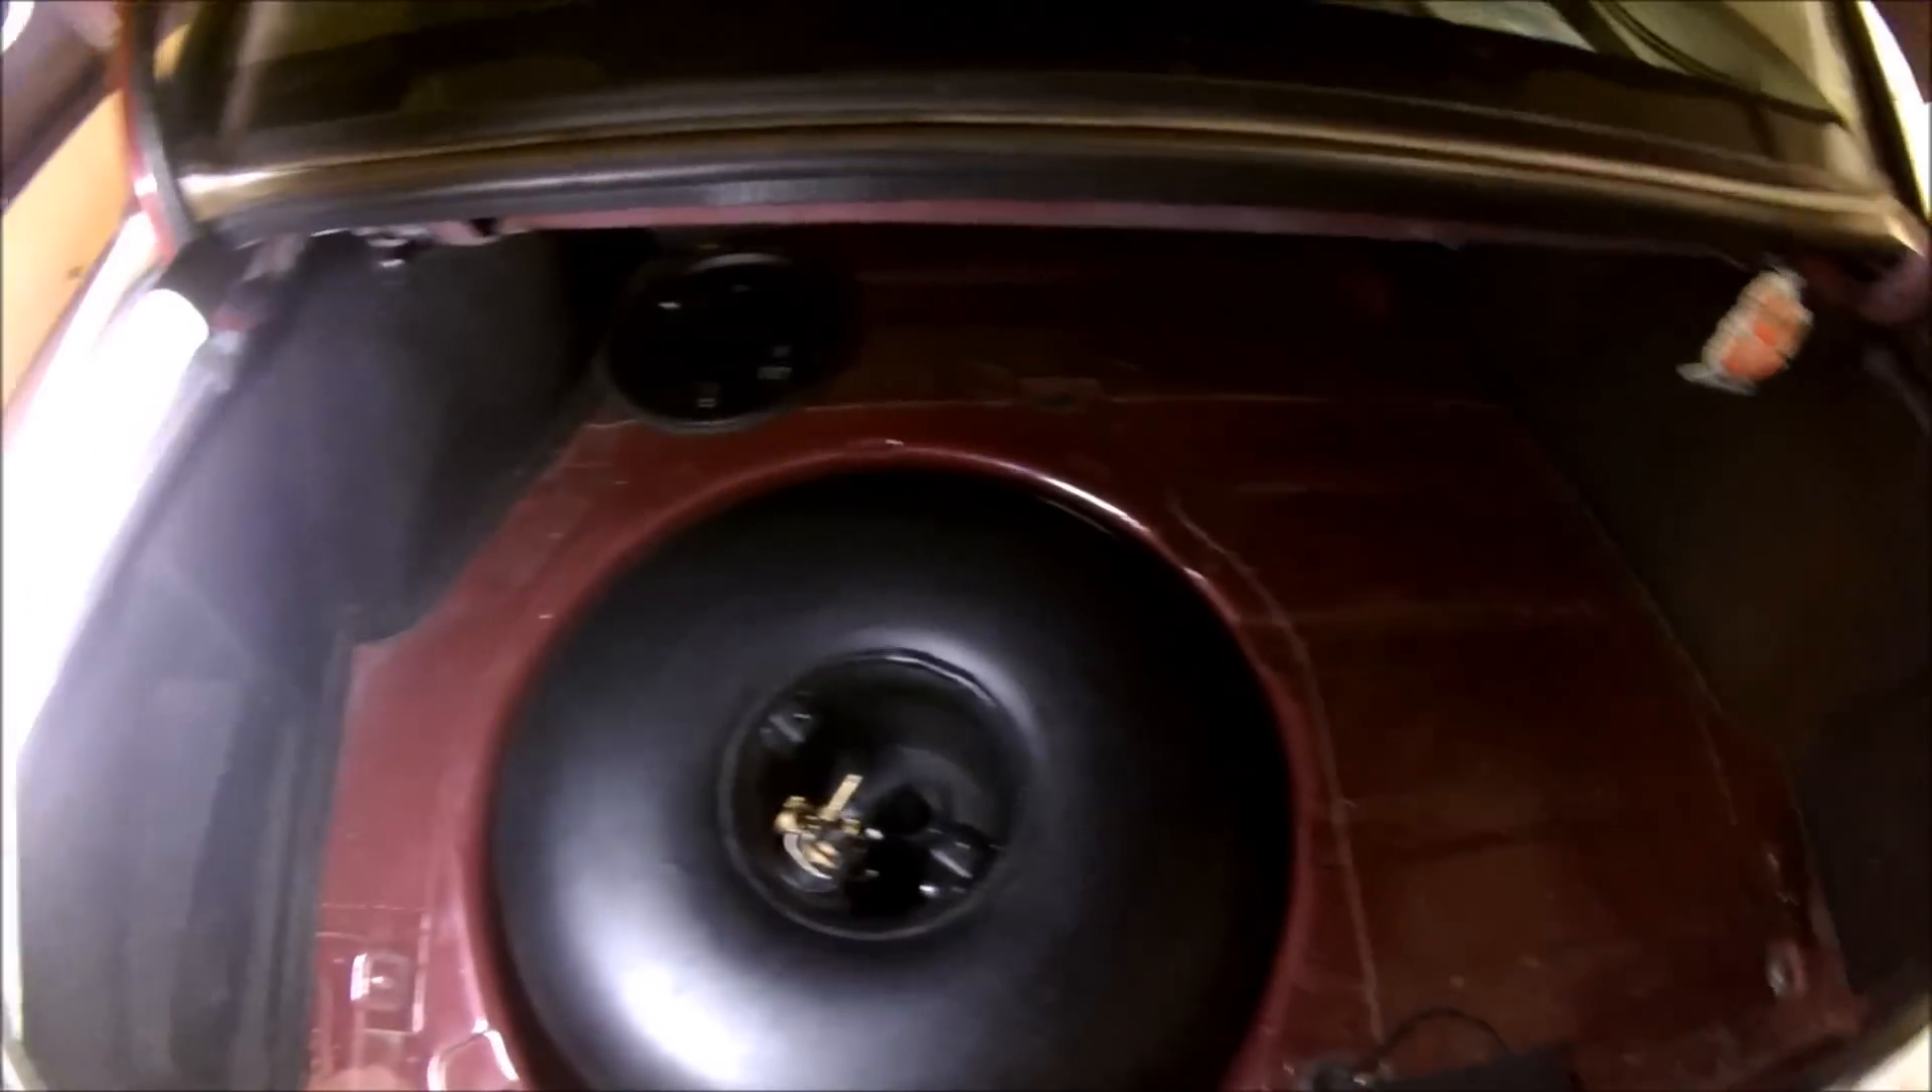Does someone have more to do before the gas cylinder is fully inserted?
No.